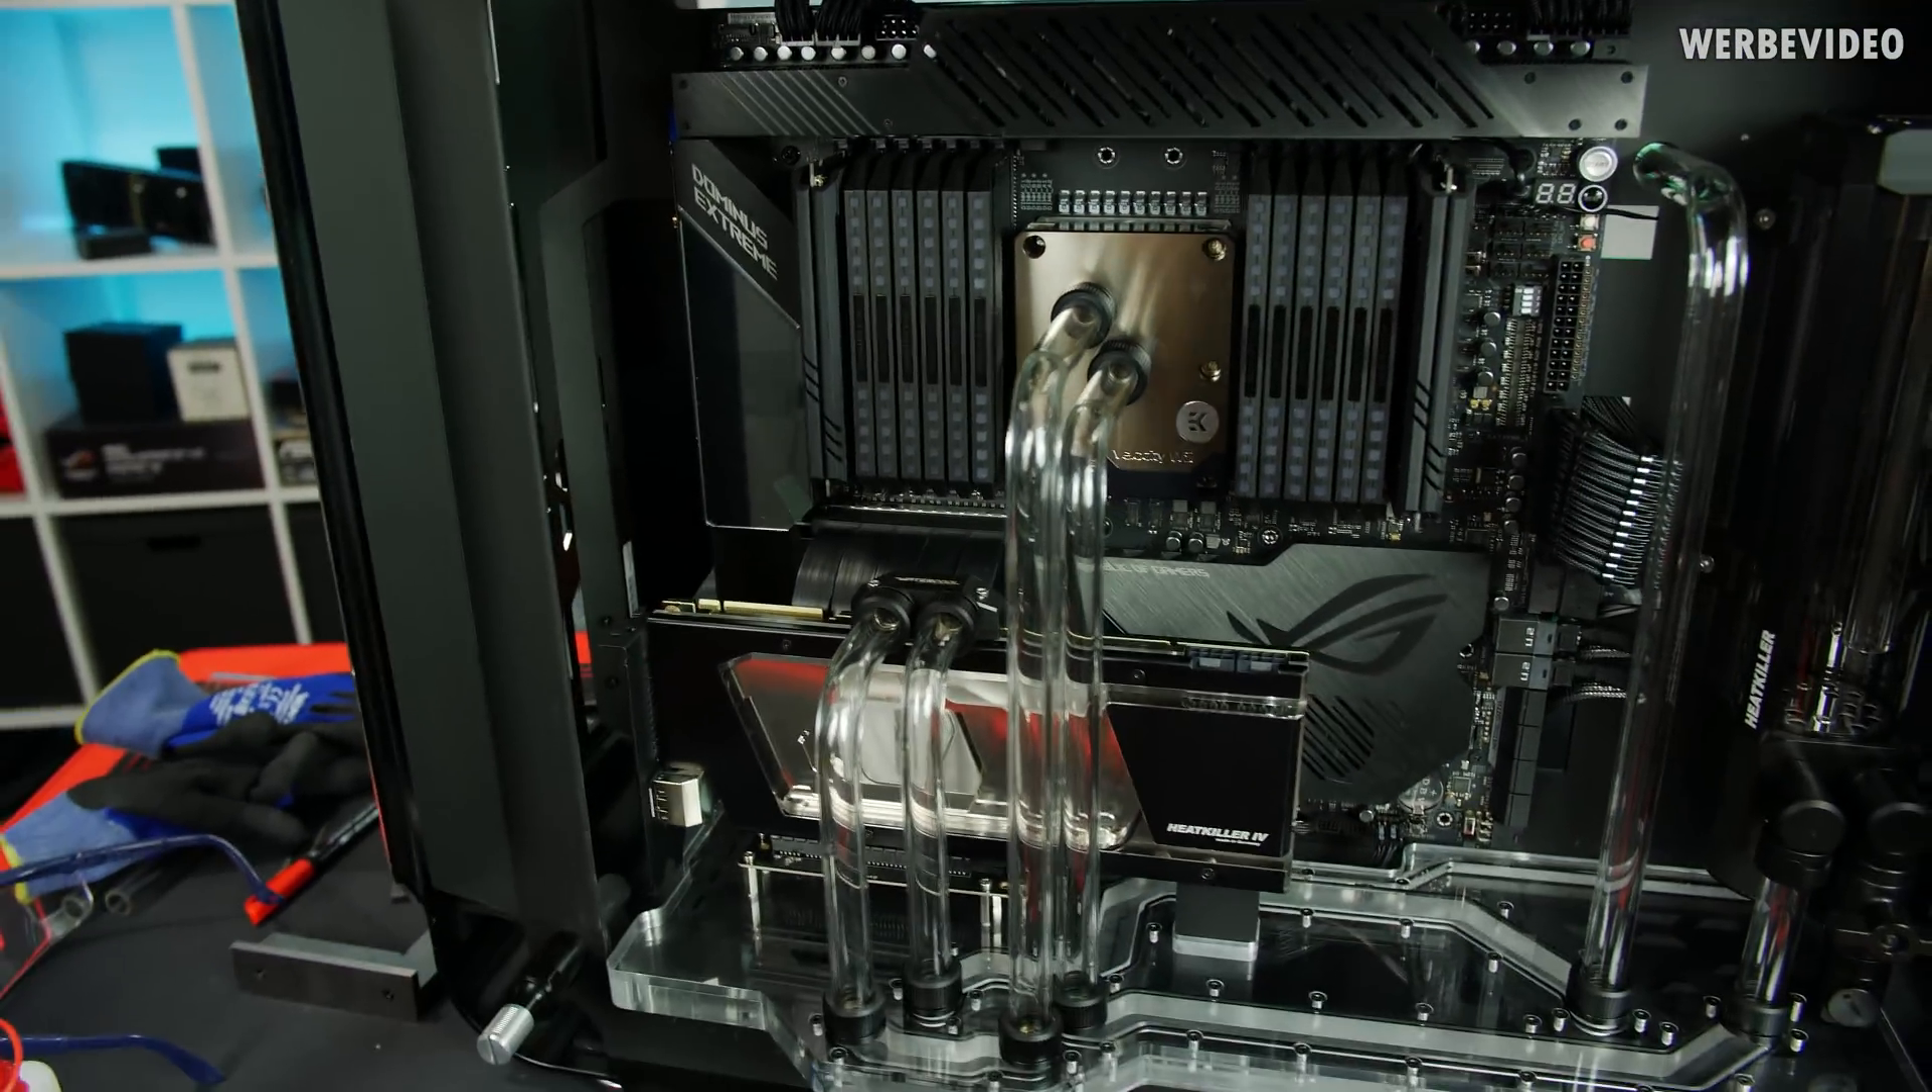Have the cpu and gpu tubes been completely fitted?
Yes.